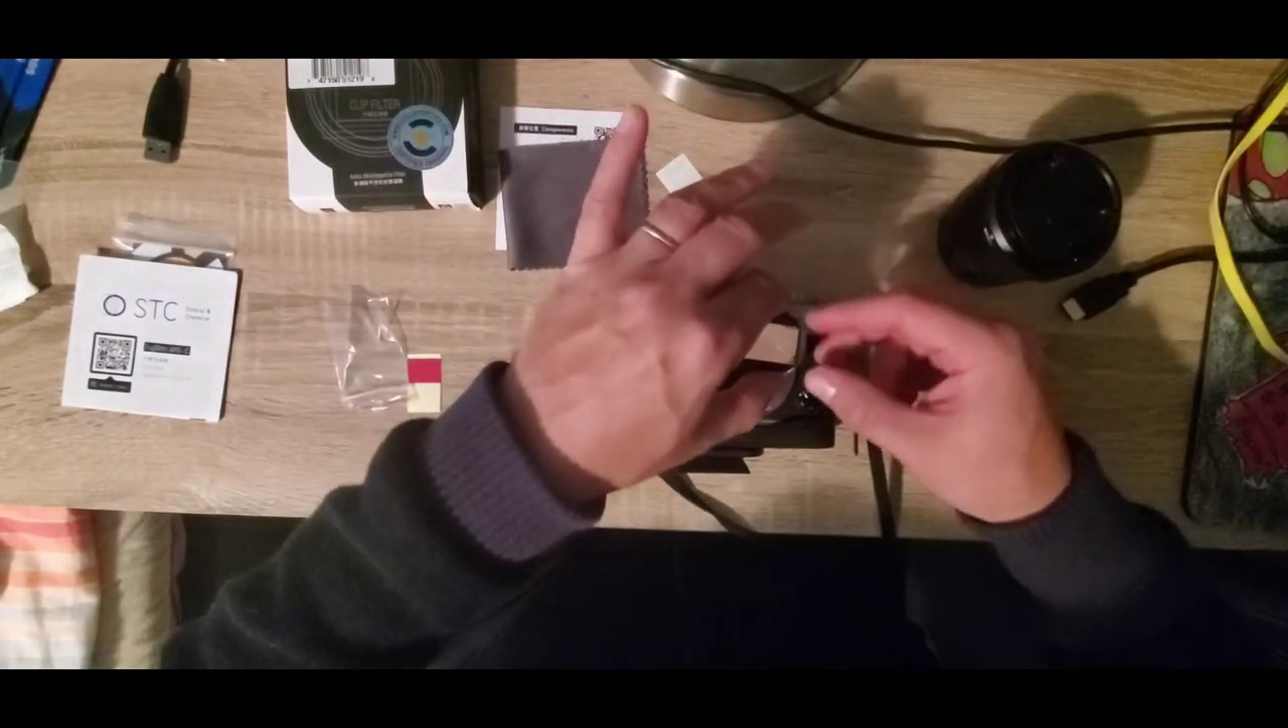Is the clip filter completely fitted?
No.